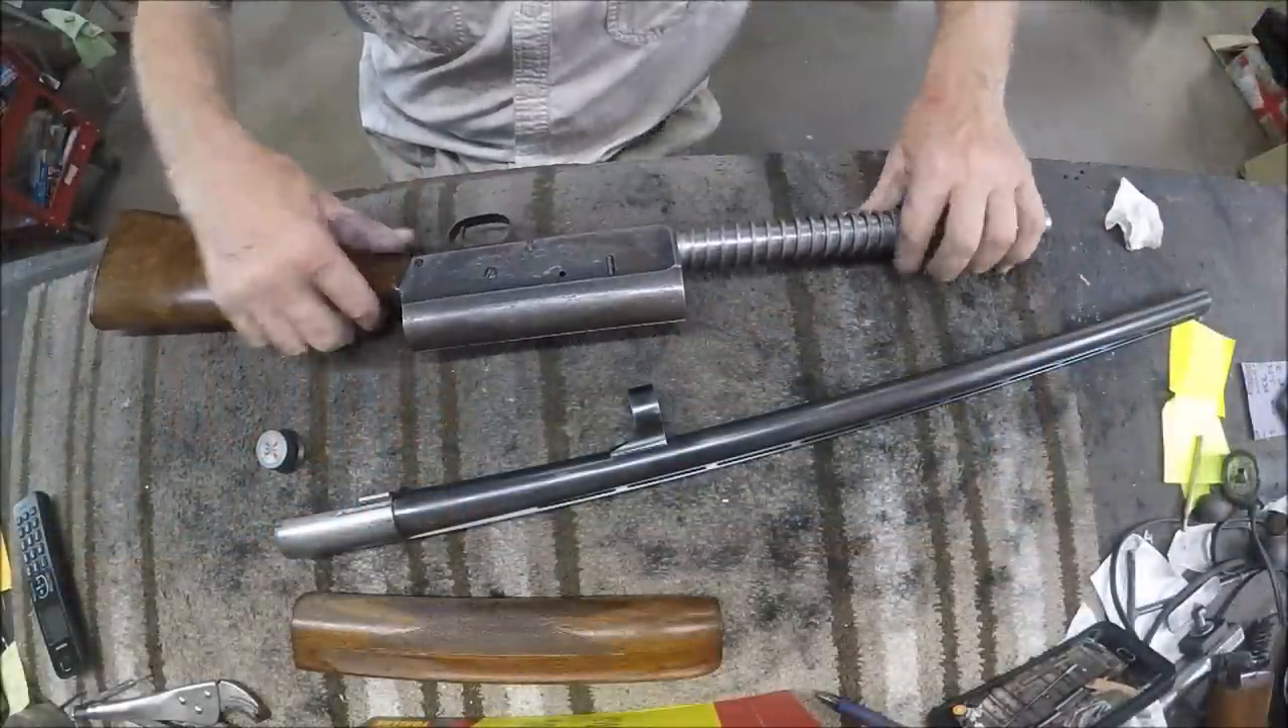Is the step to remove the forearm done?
Yes.